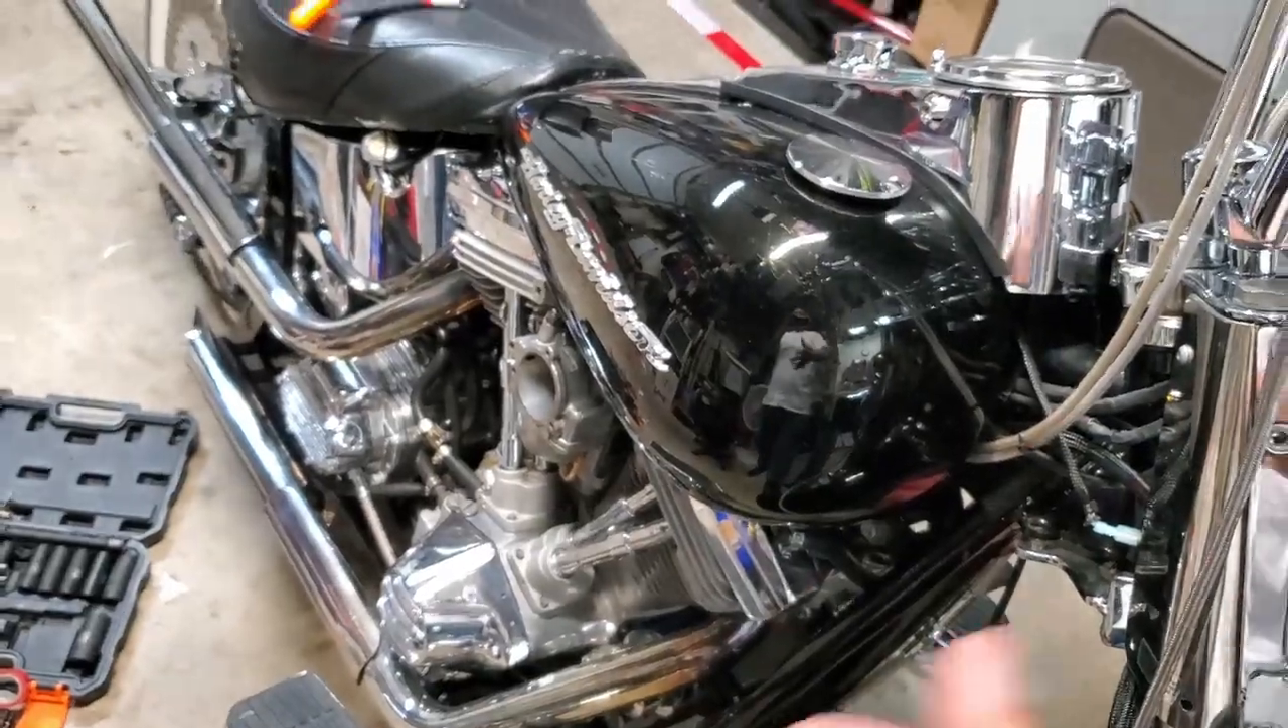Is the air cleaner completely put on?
No.